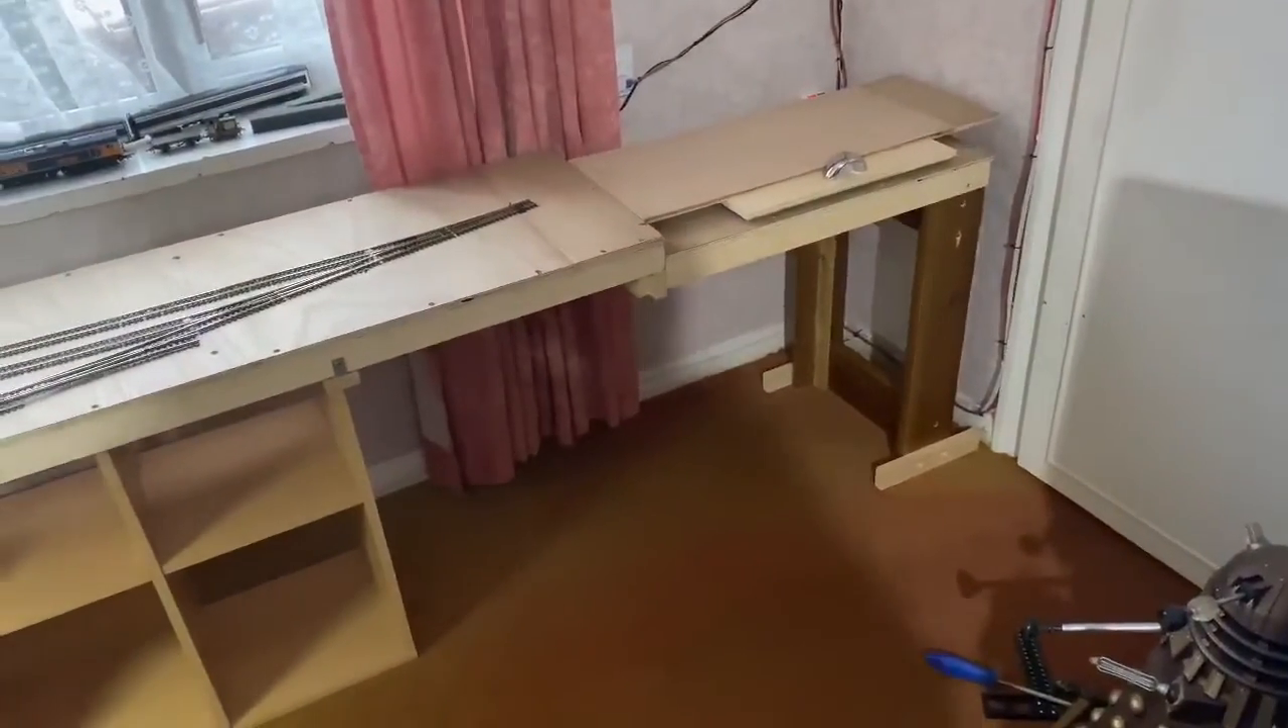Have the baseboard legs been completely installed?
Yes.